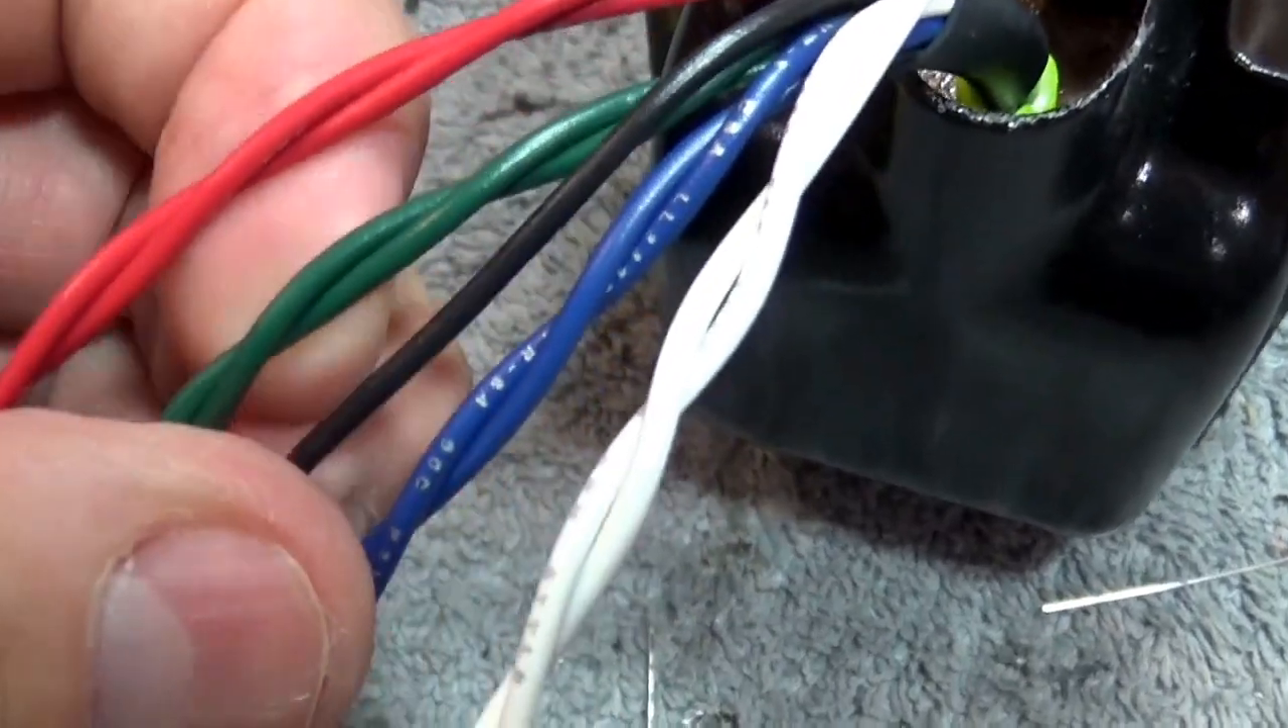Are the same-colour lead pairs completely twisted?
Yes.